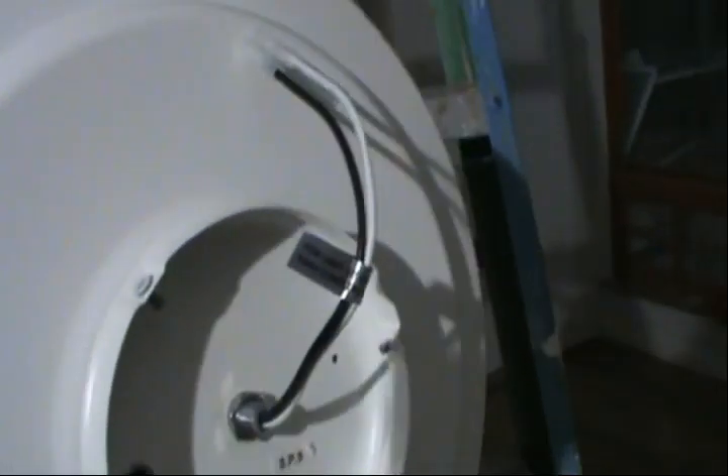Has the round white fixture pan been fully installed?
No.